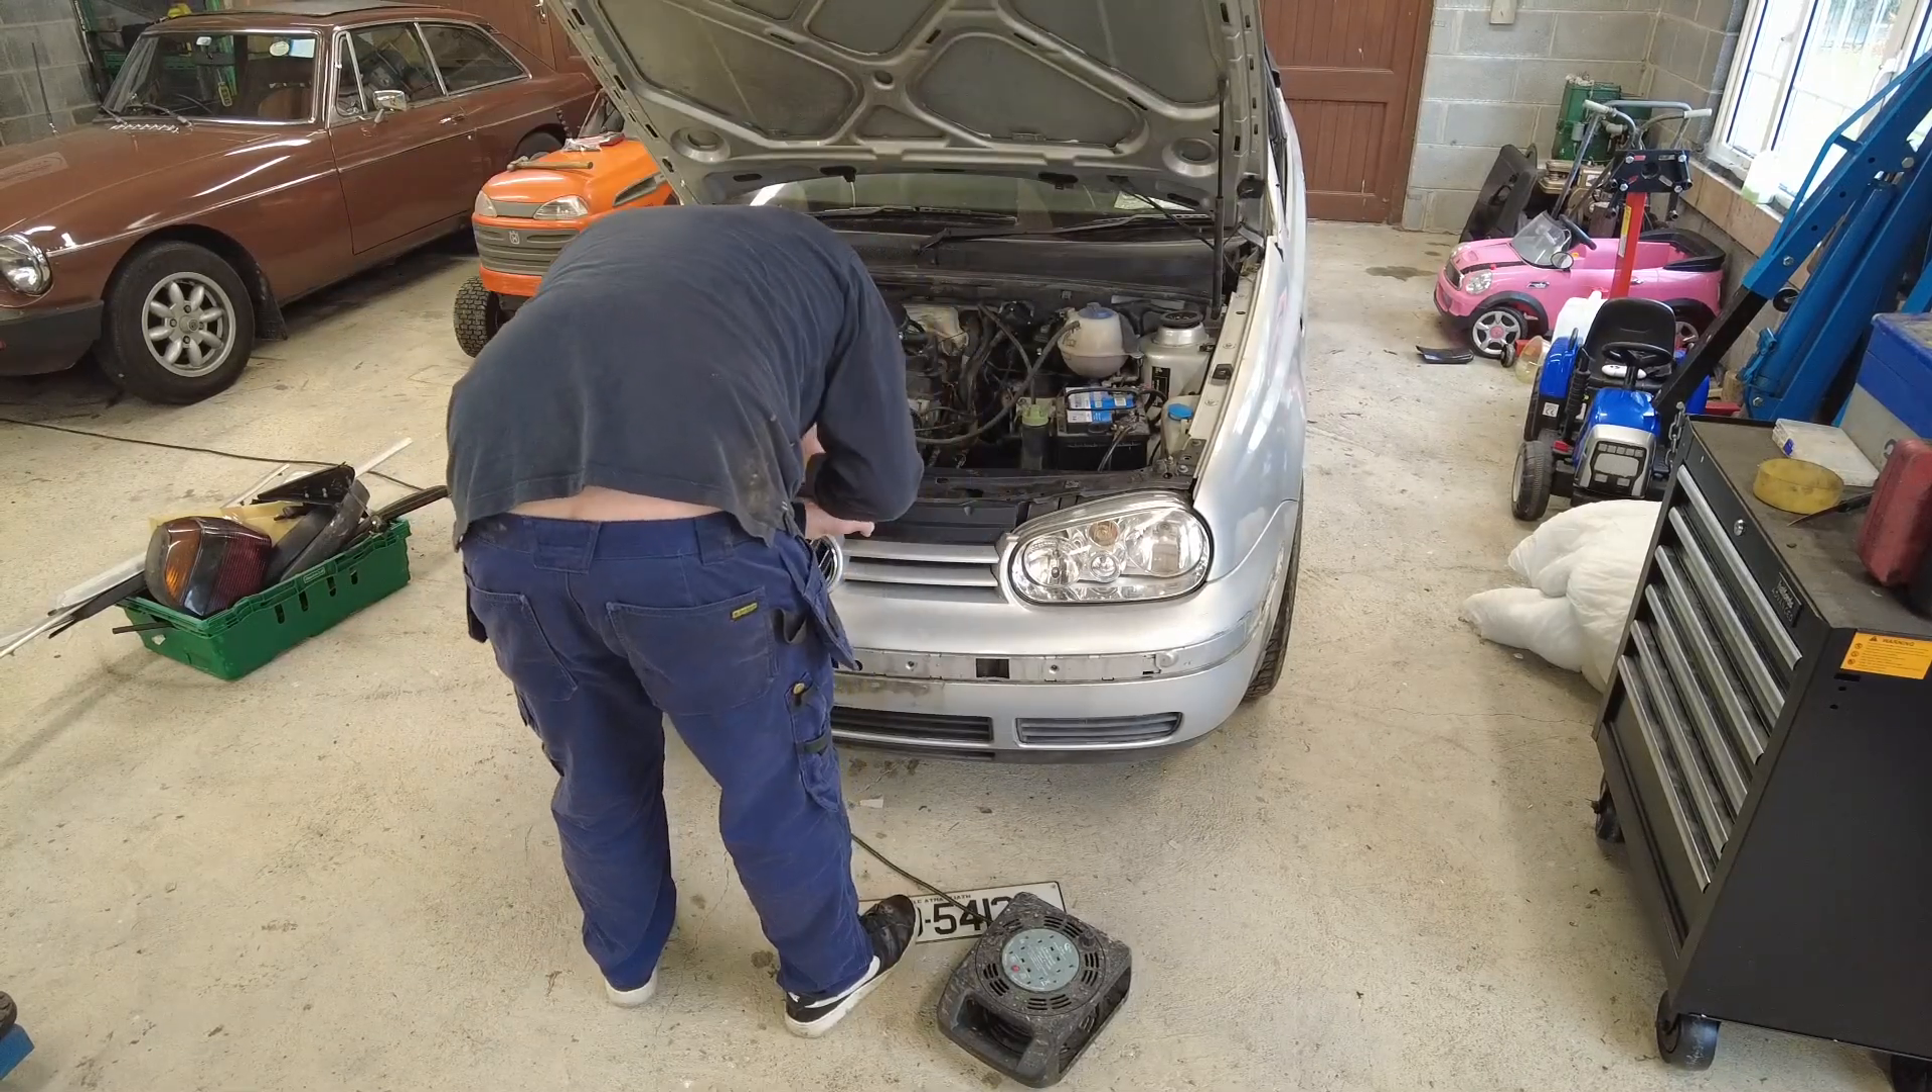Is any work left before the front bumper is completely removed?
Yes.